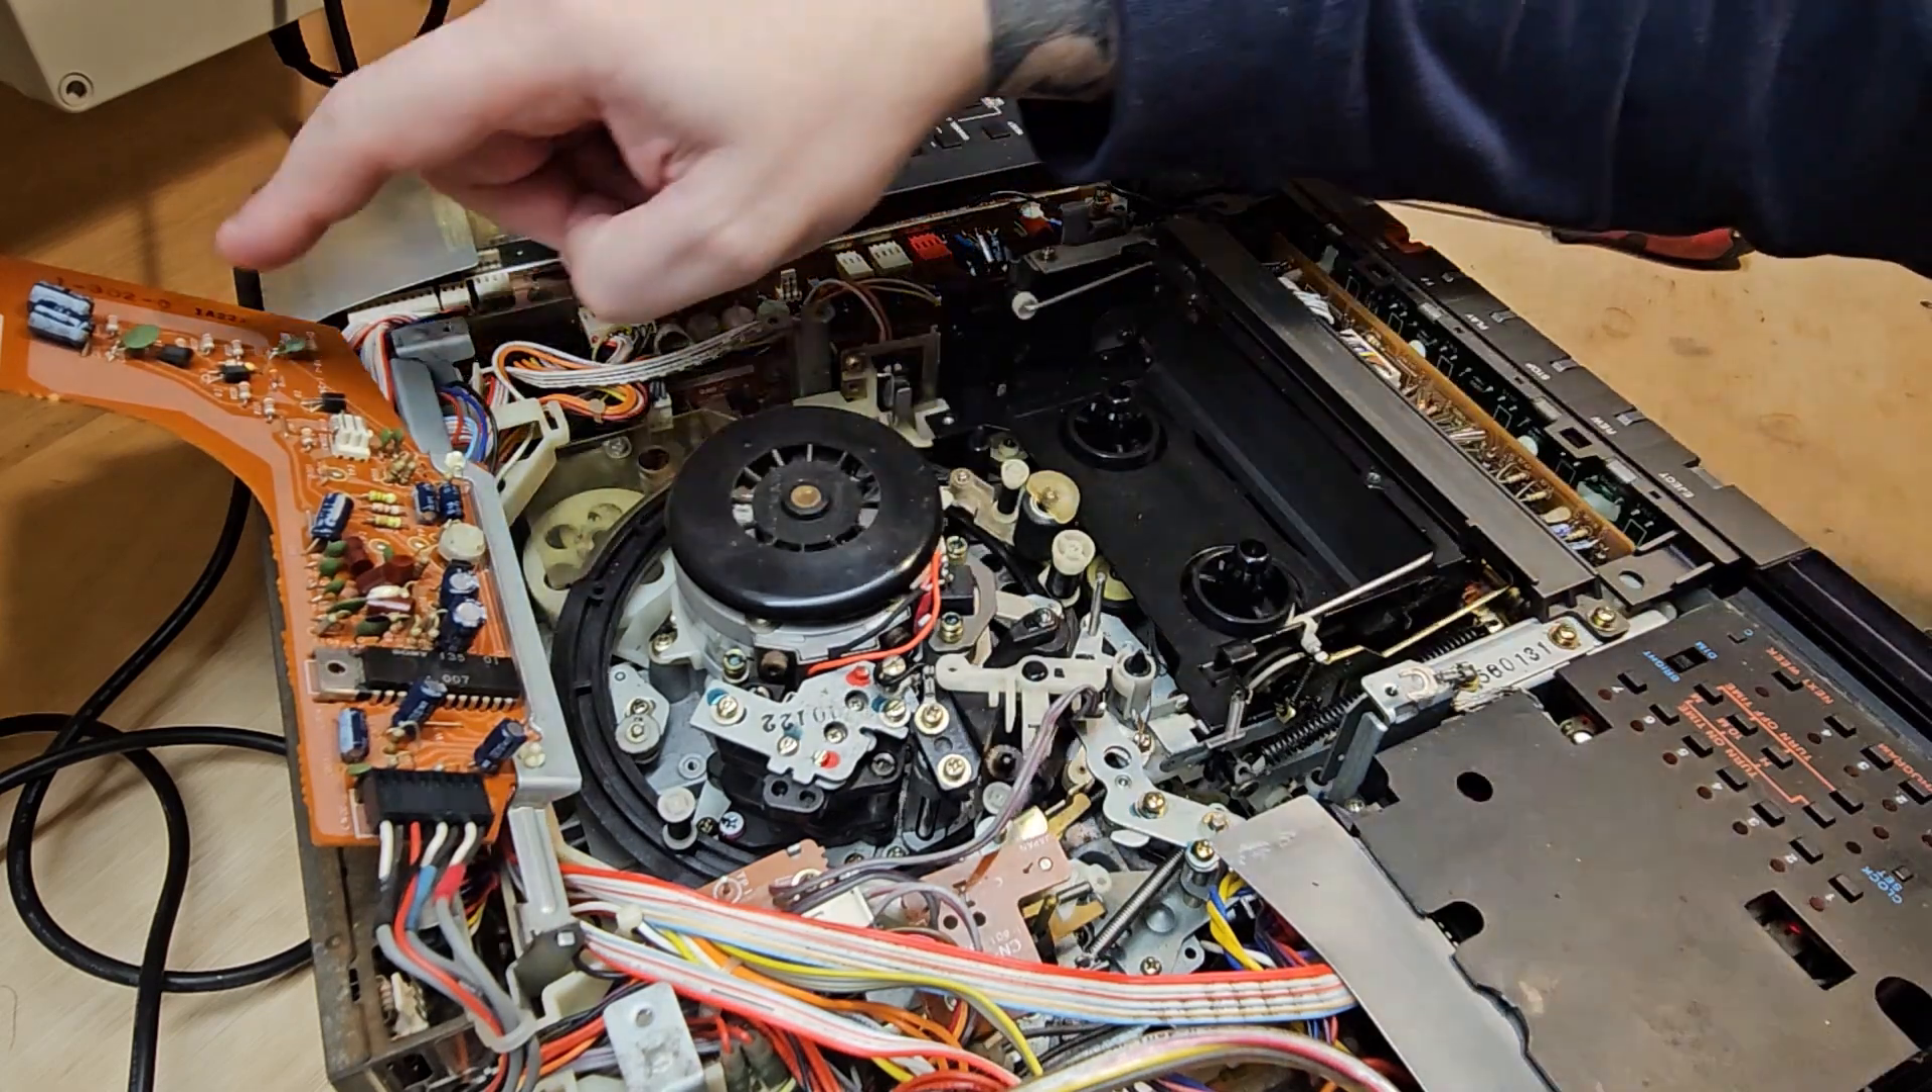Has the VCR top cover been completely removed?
Yes.